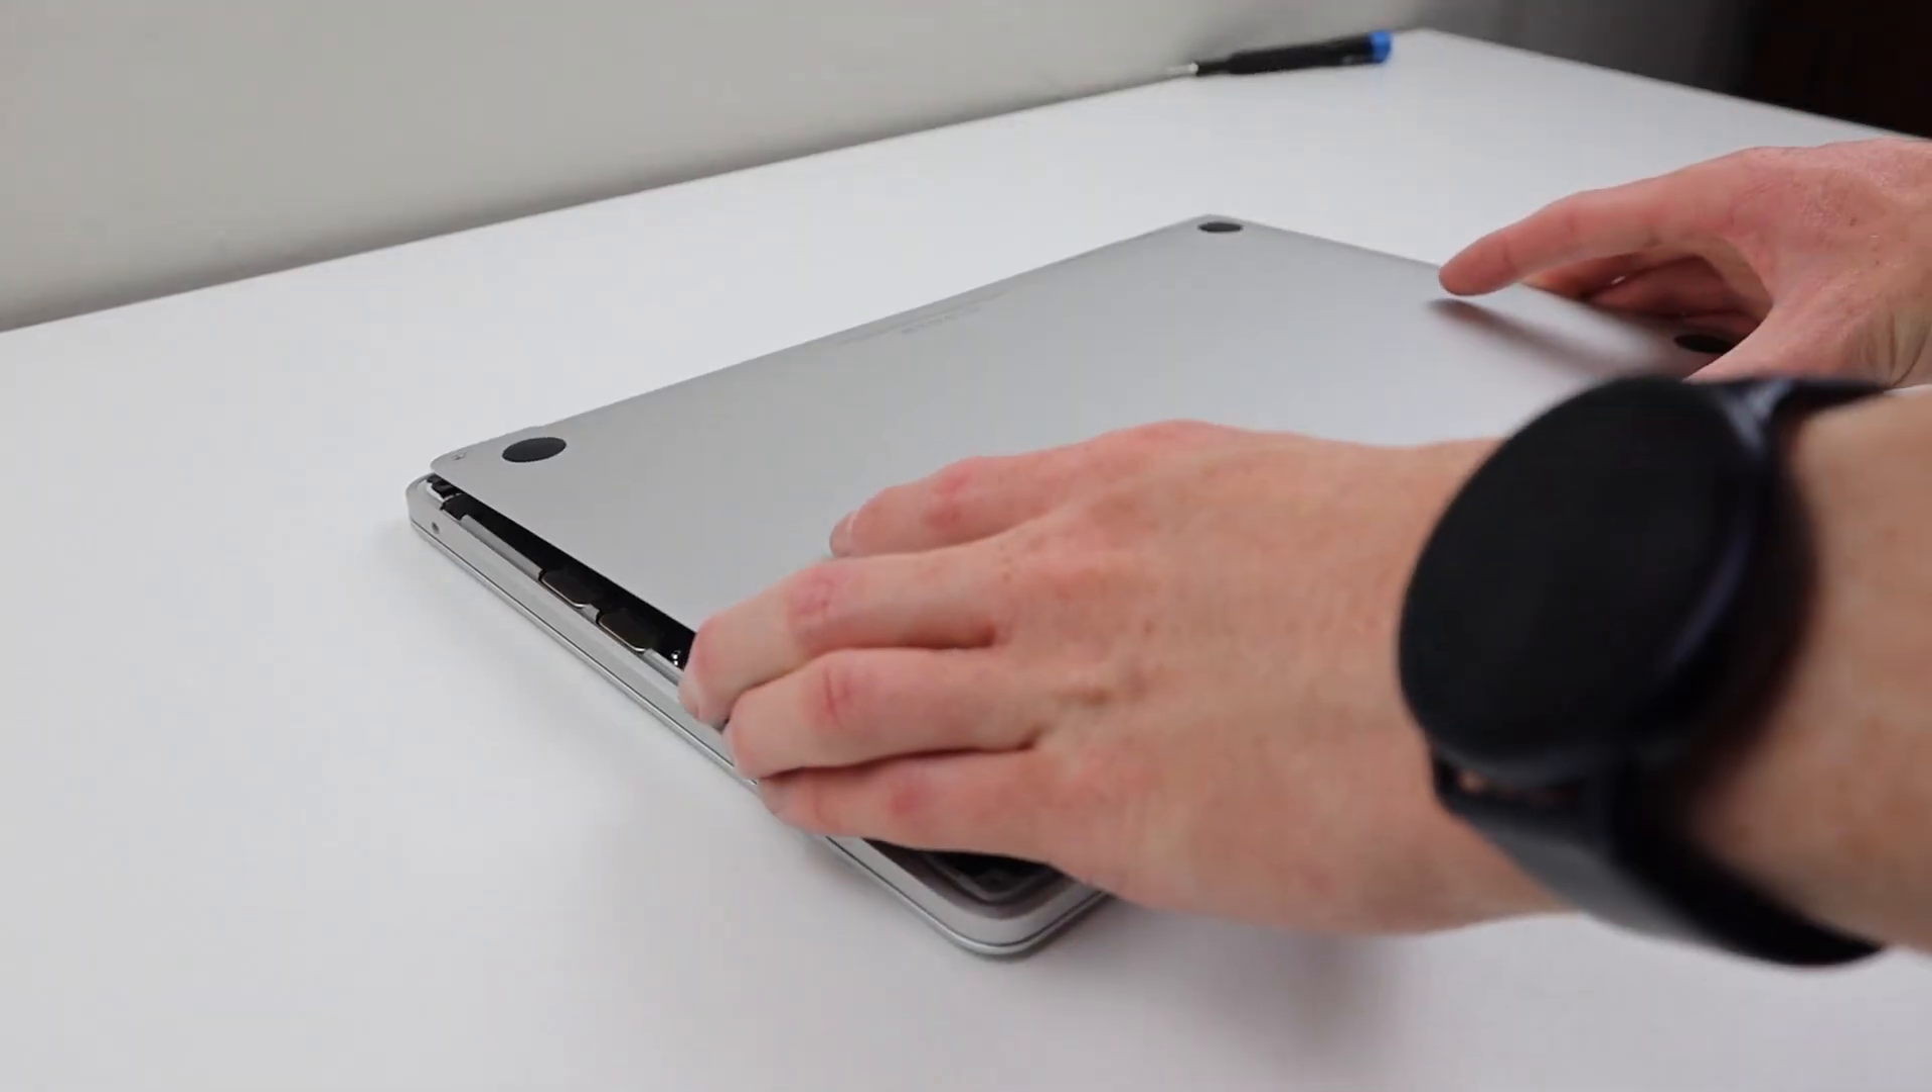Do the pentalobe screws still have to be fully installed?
Yes.